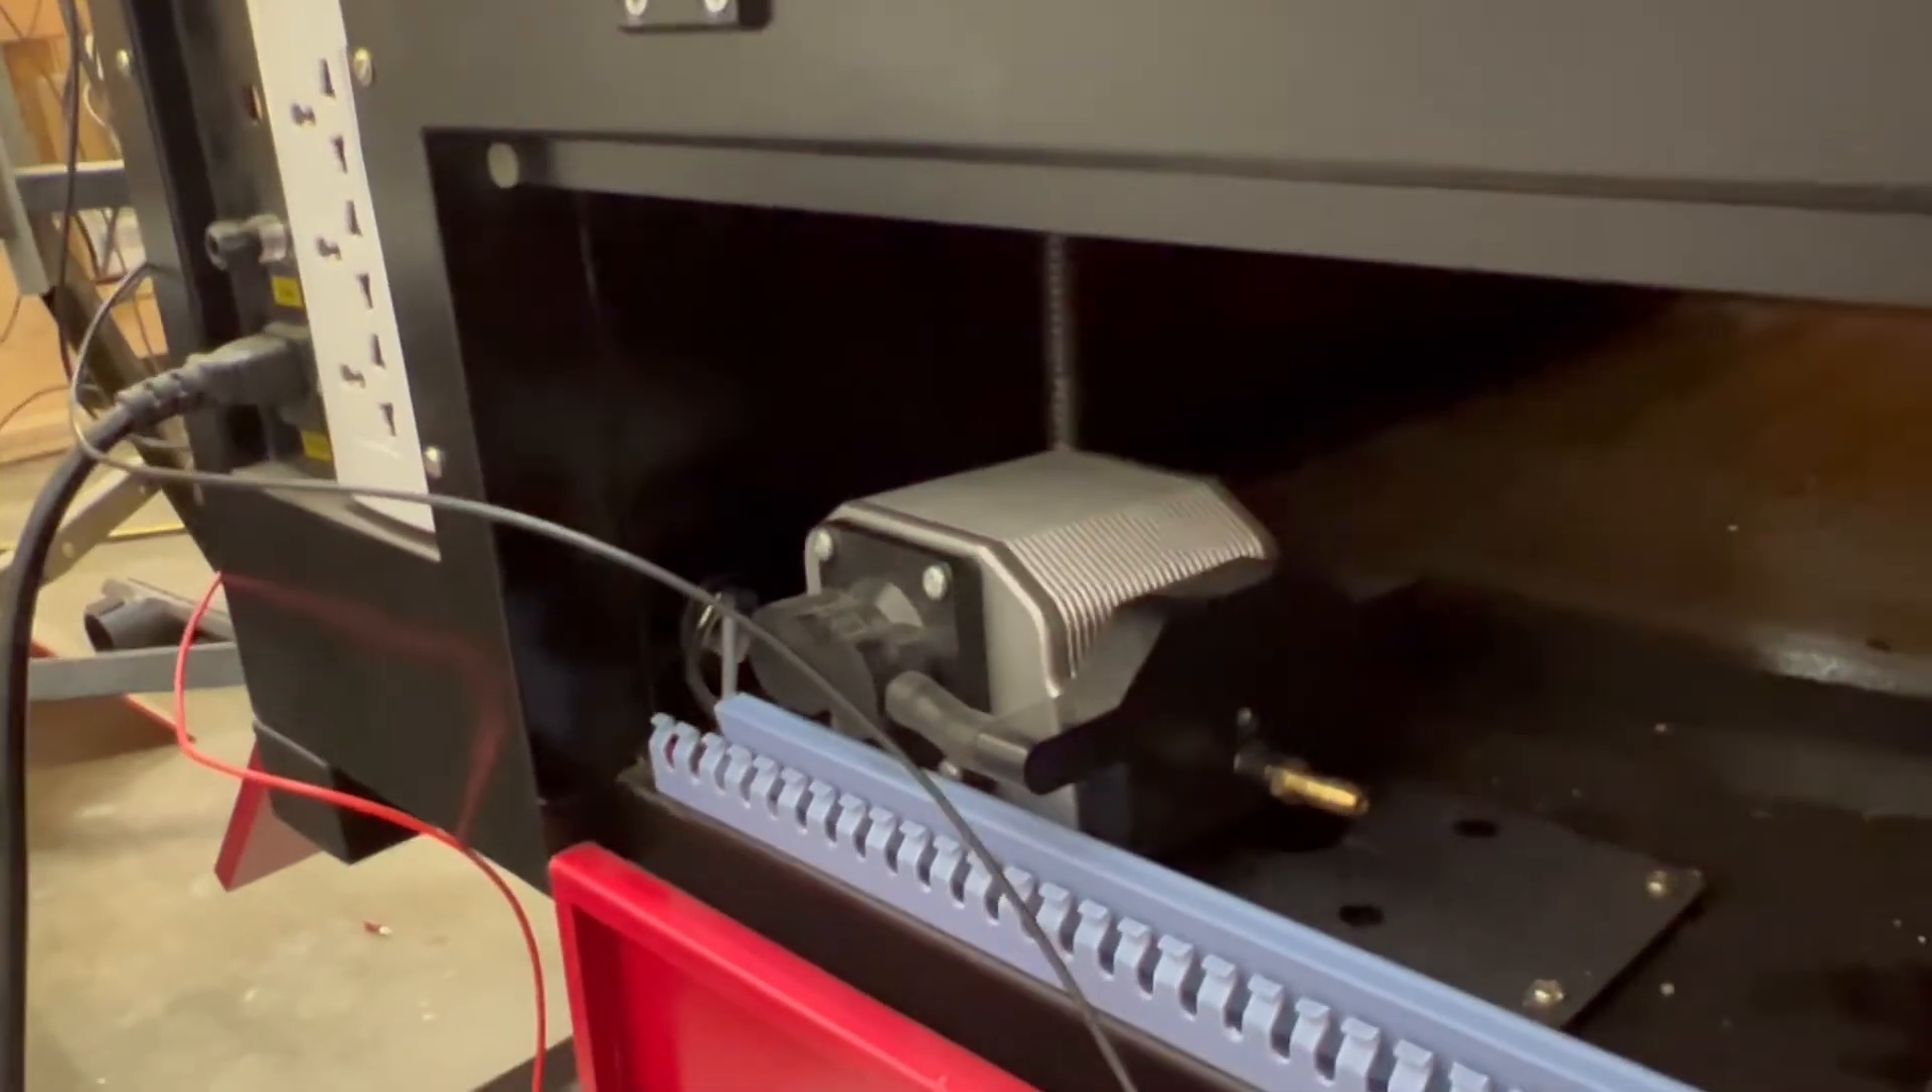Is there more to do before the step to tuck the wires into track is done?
Yes.